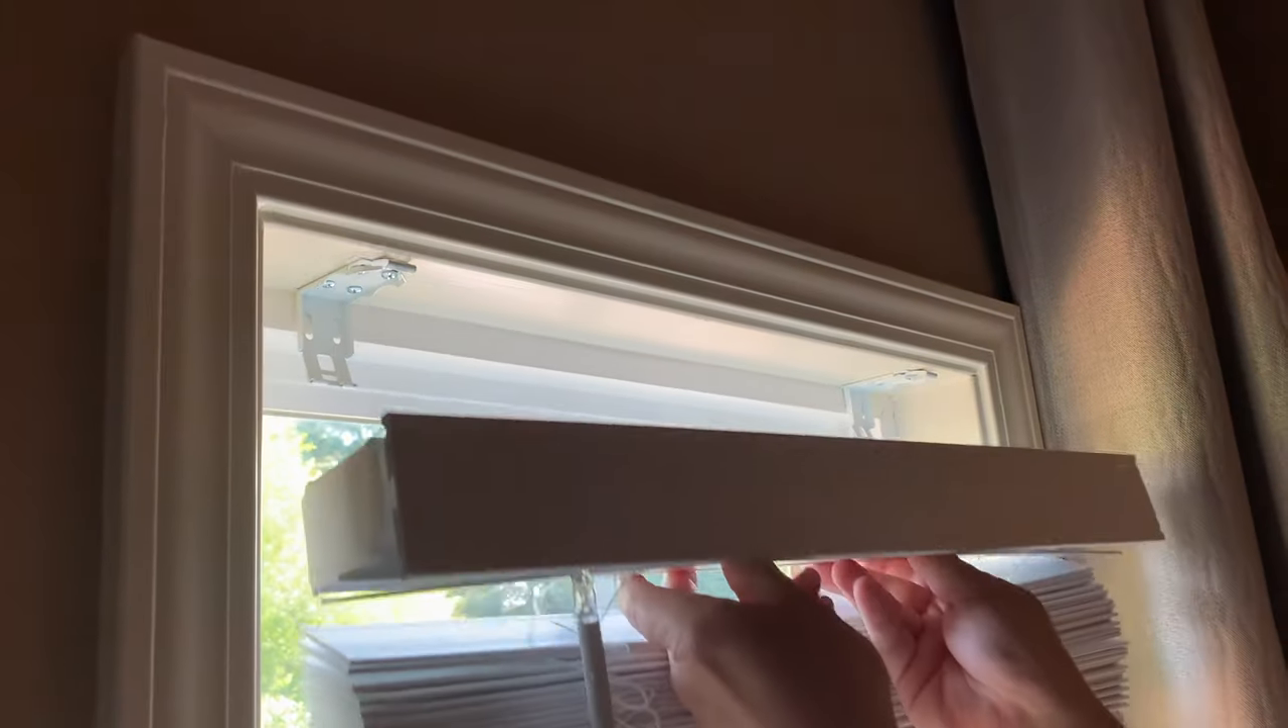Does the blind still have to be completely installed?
Yes.